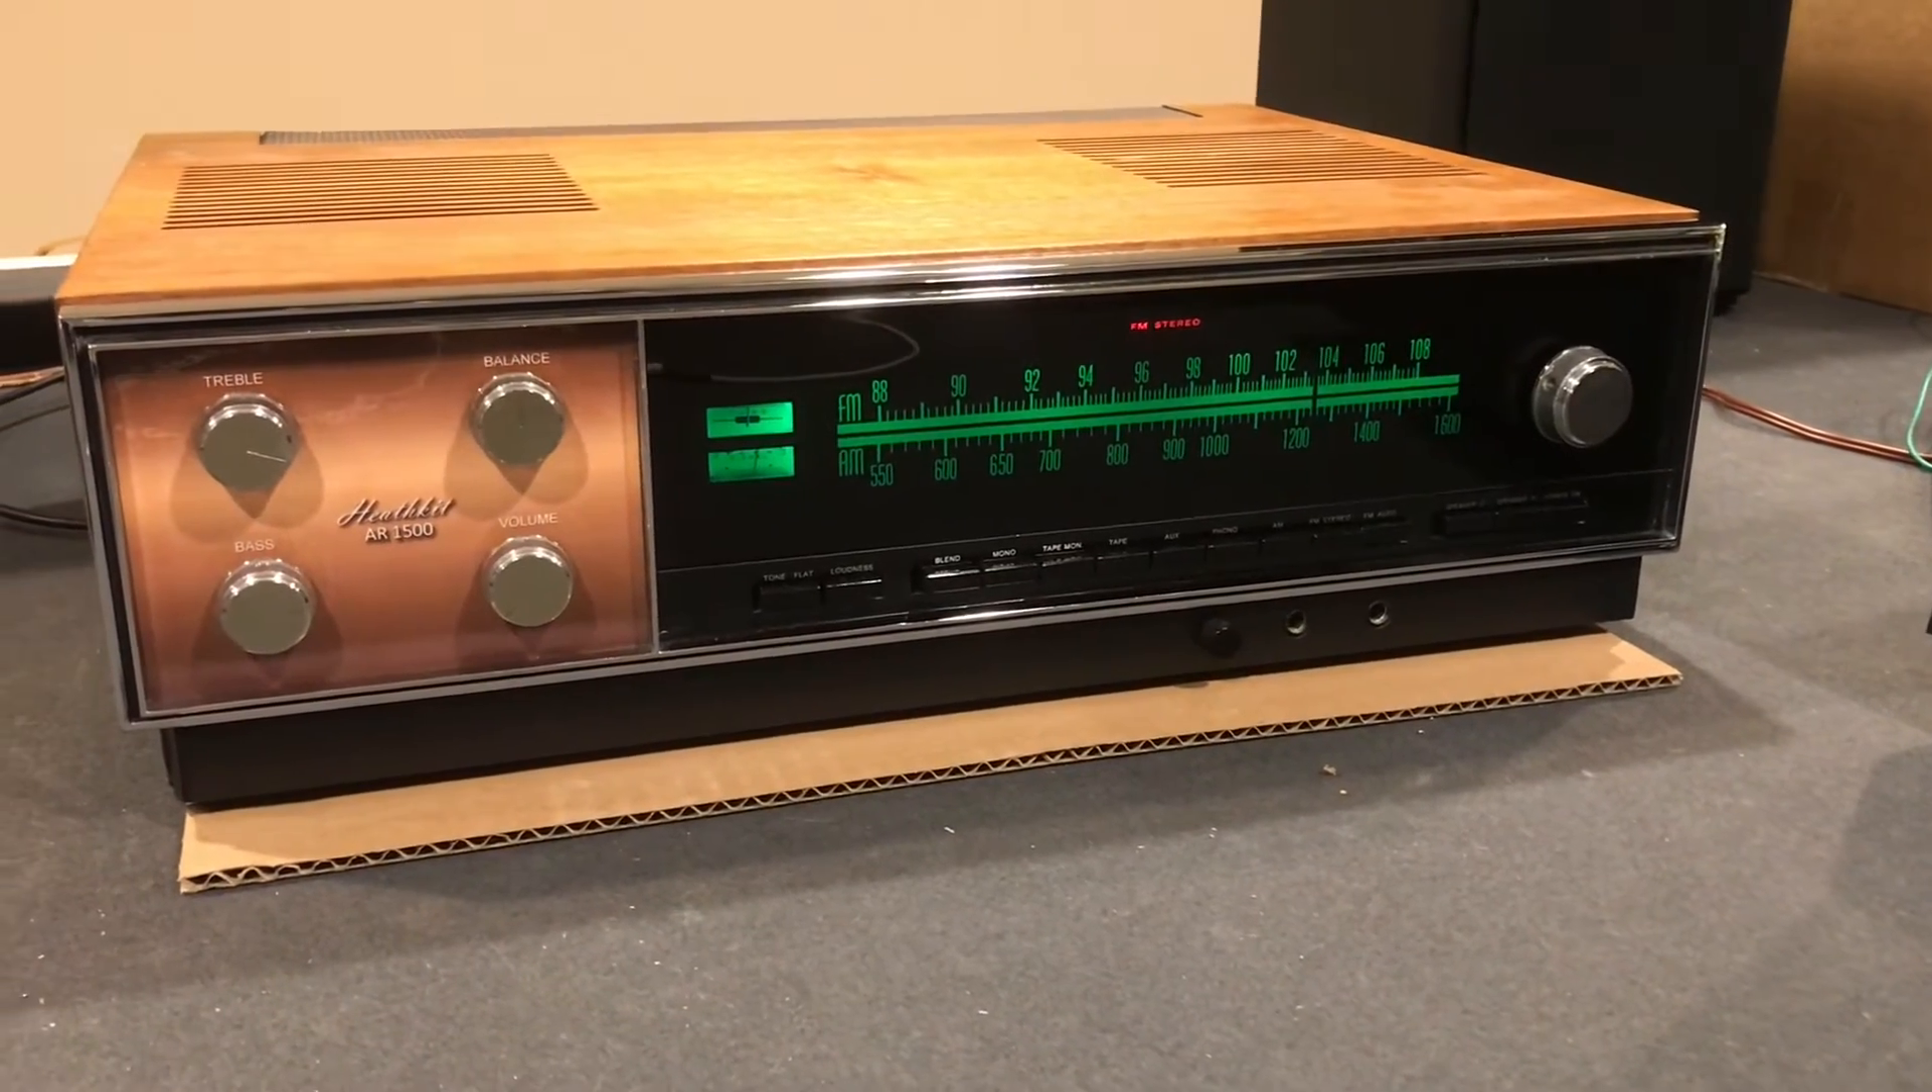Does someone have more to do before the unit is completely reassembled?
No.